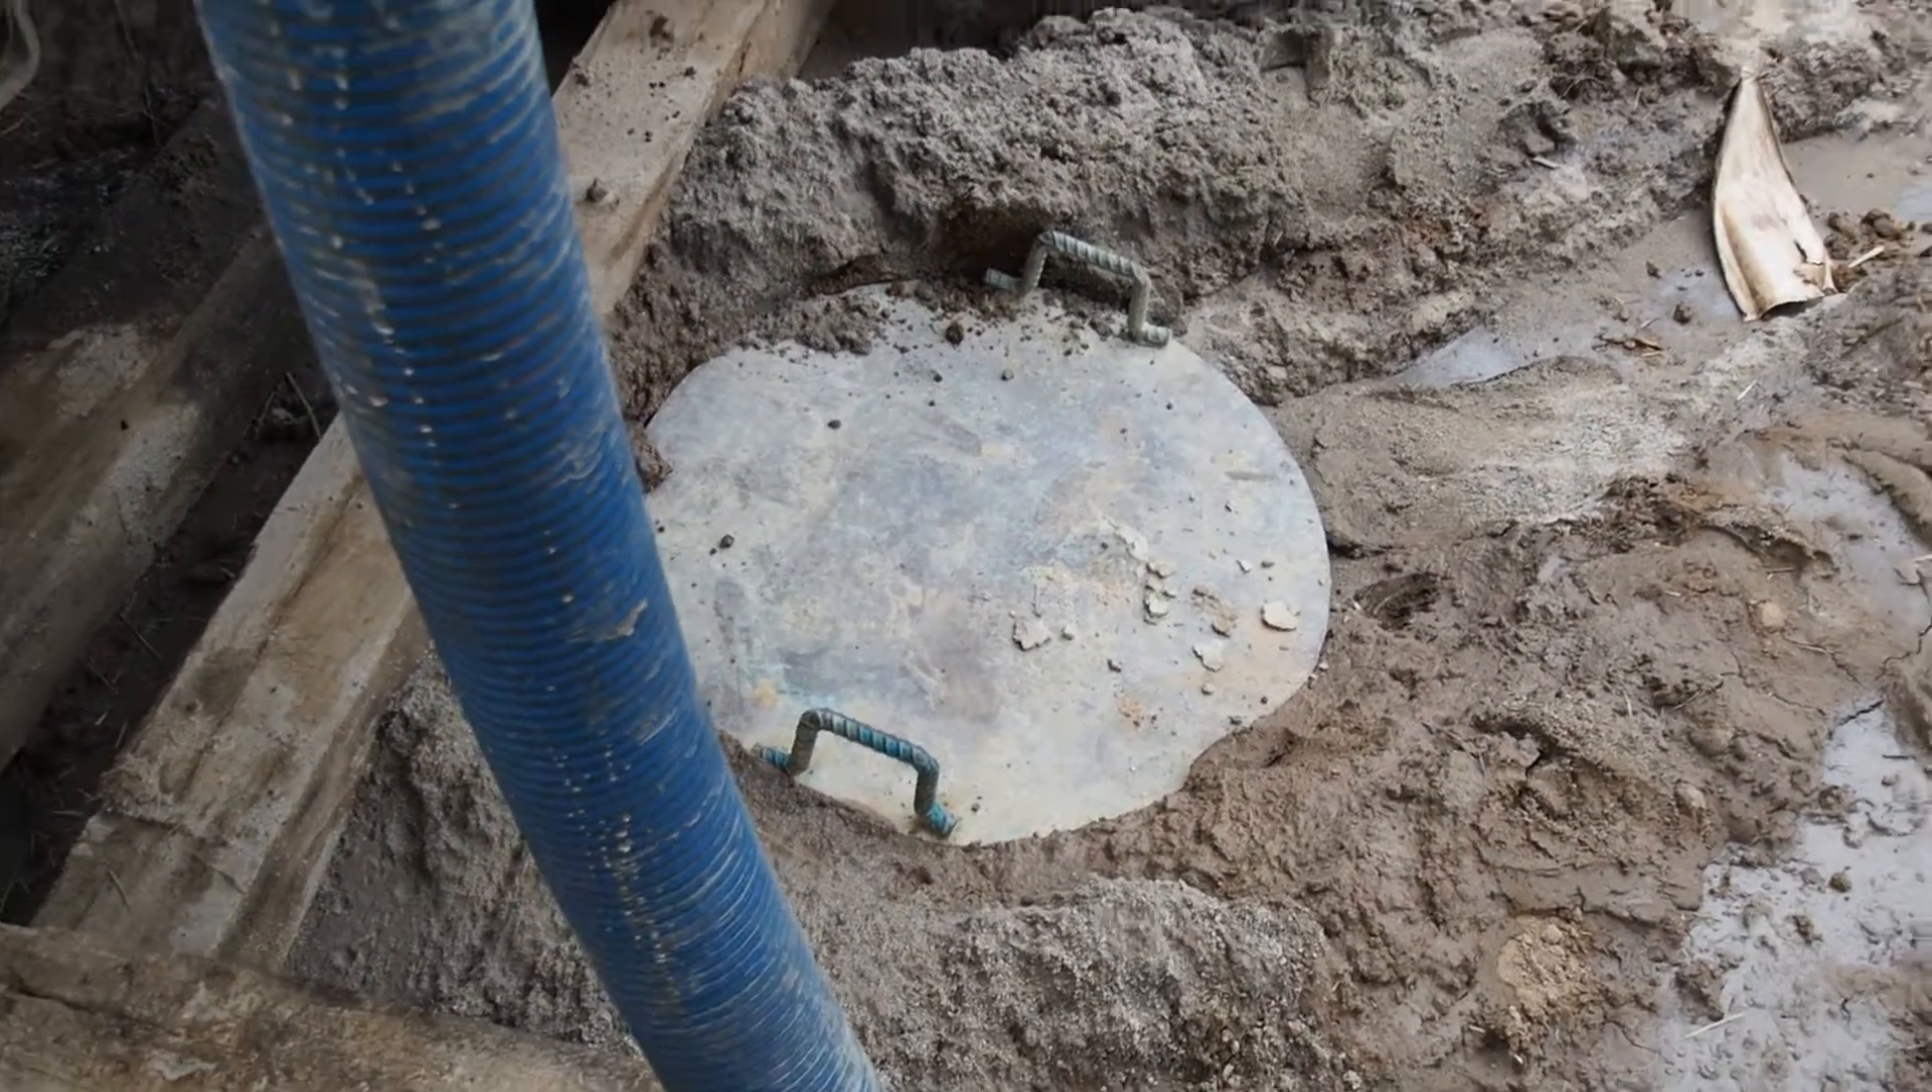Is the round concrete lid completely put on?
Yes.